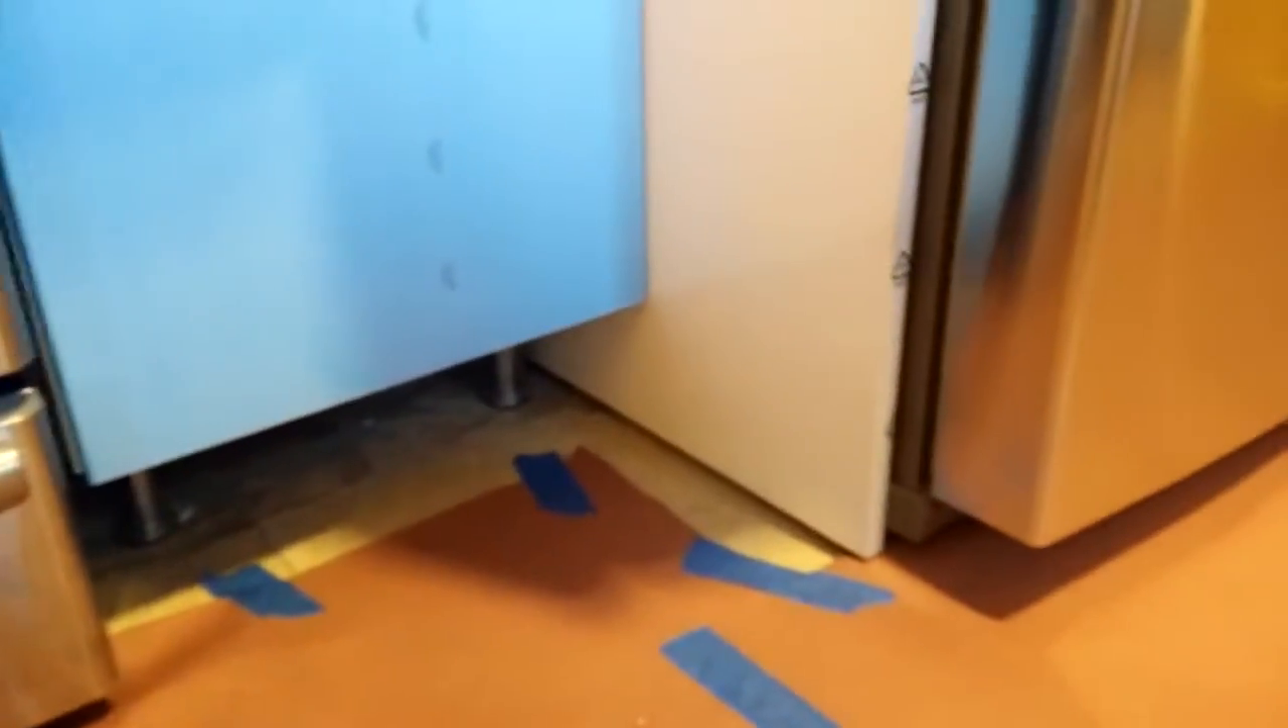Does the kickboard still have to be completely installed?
Yes.